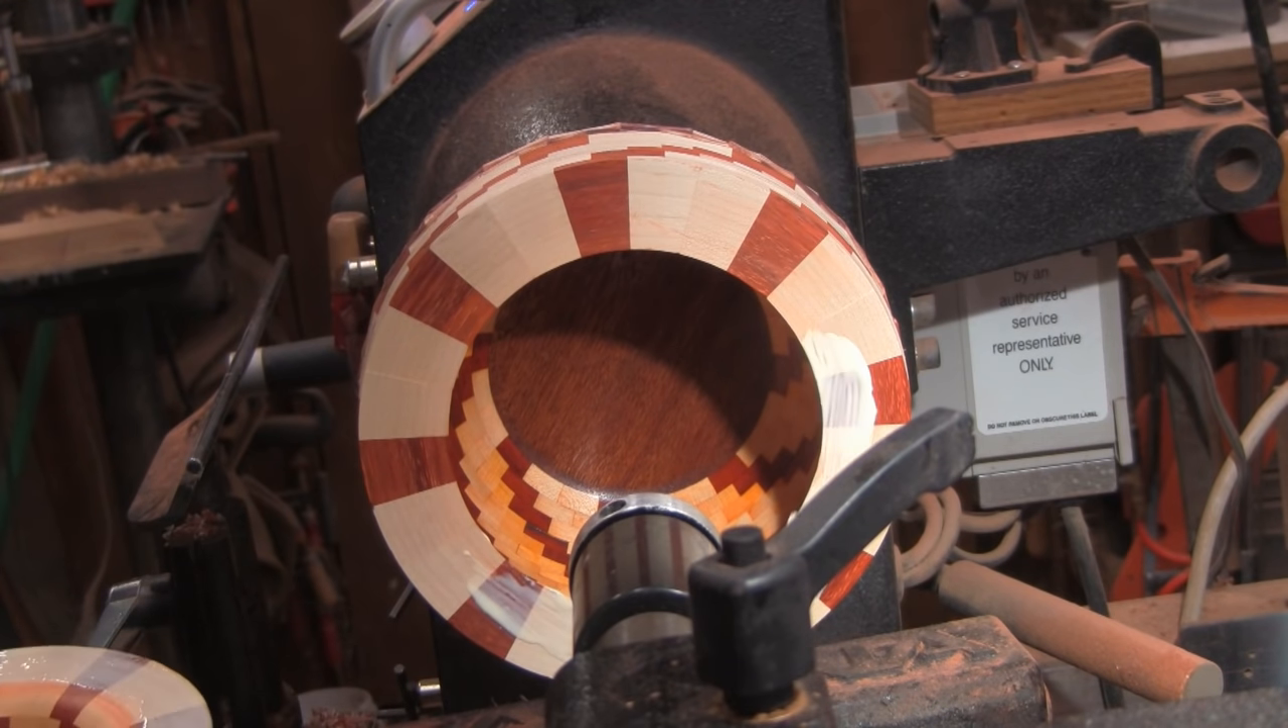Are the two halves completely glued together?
No.